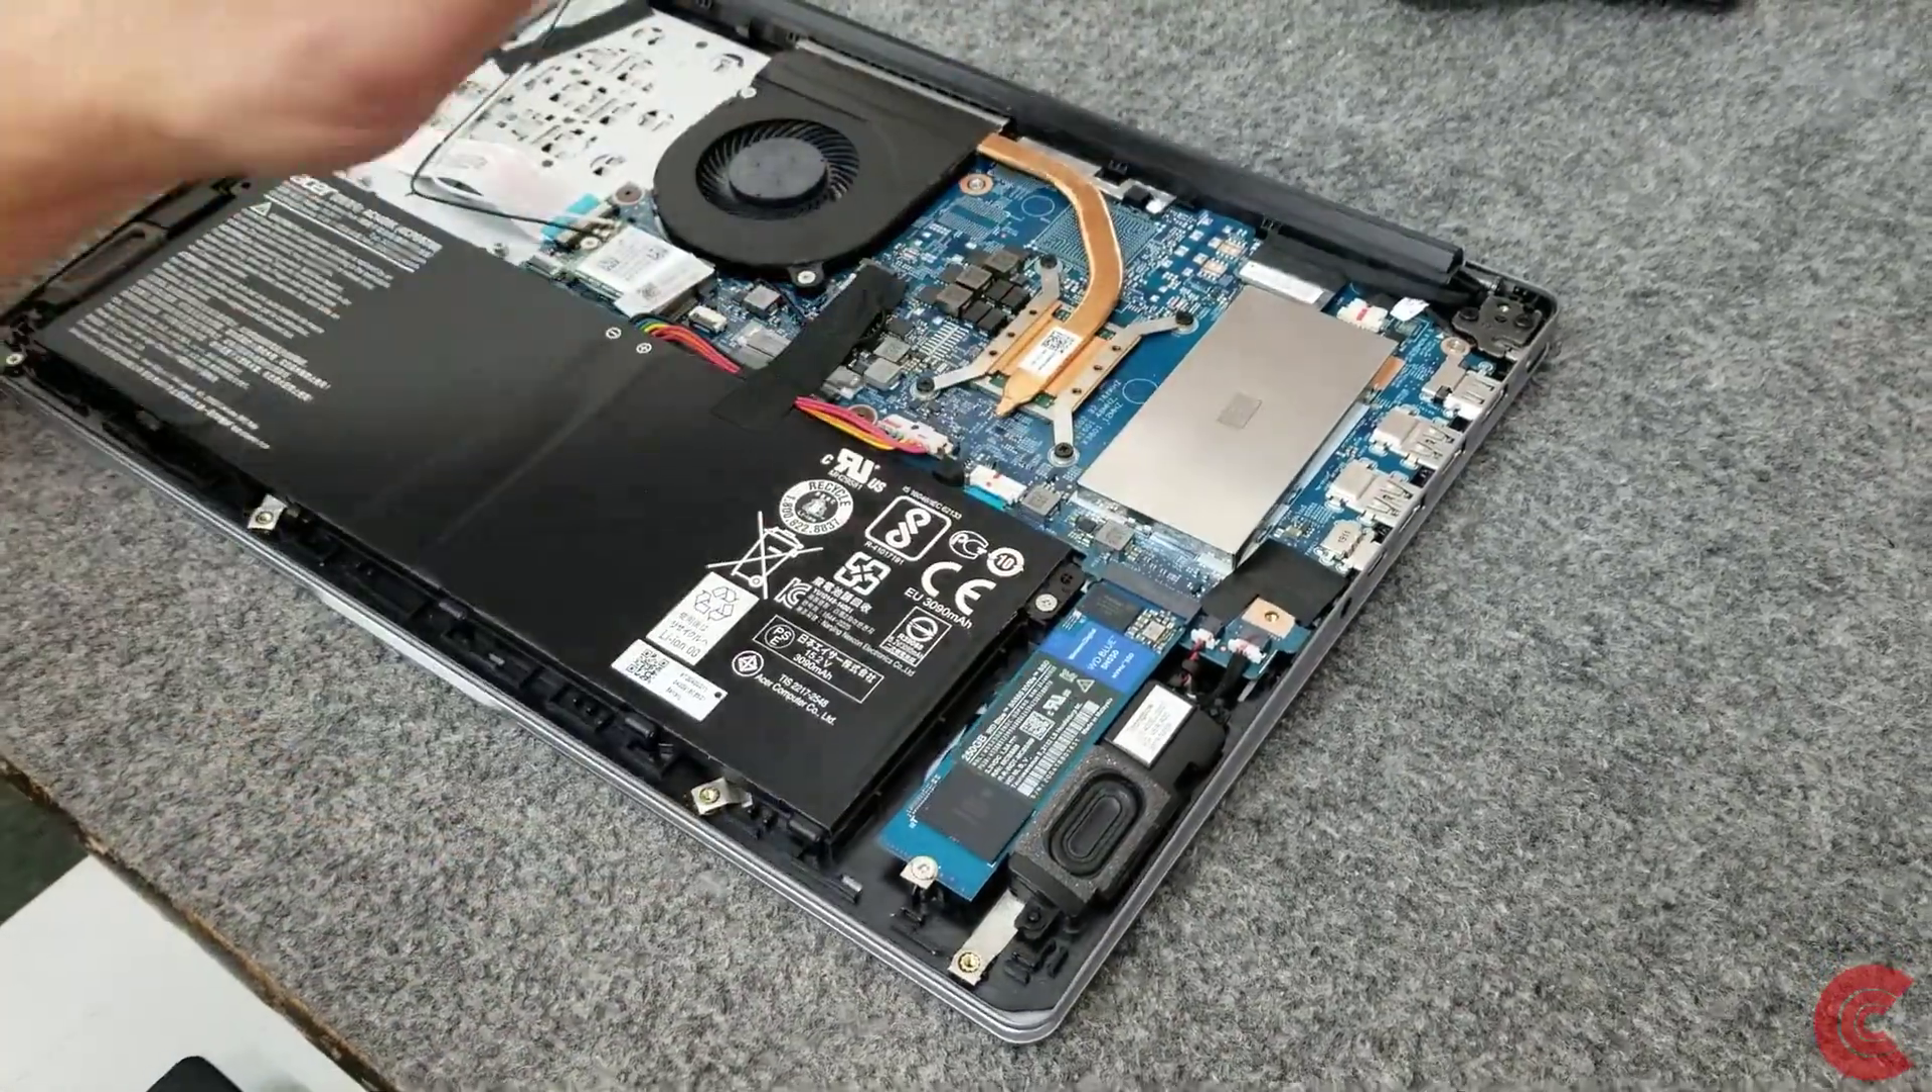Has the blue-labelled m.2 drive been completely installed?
Yes.